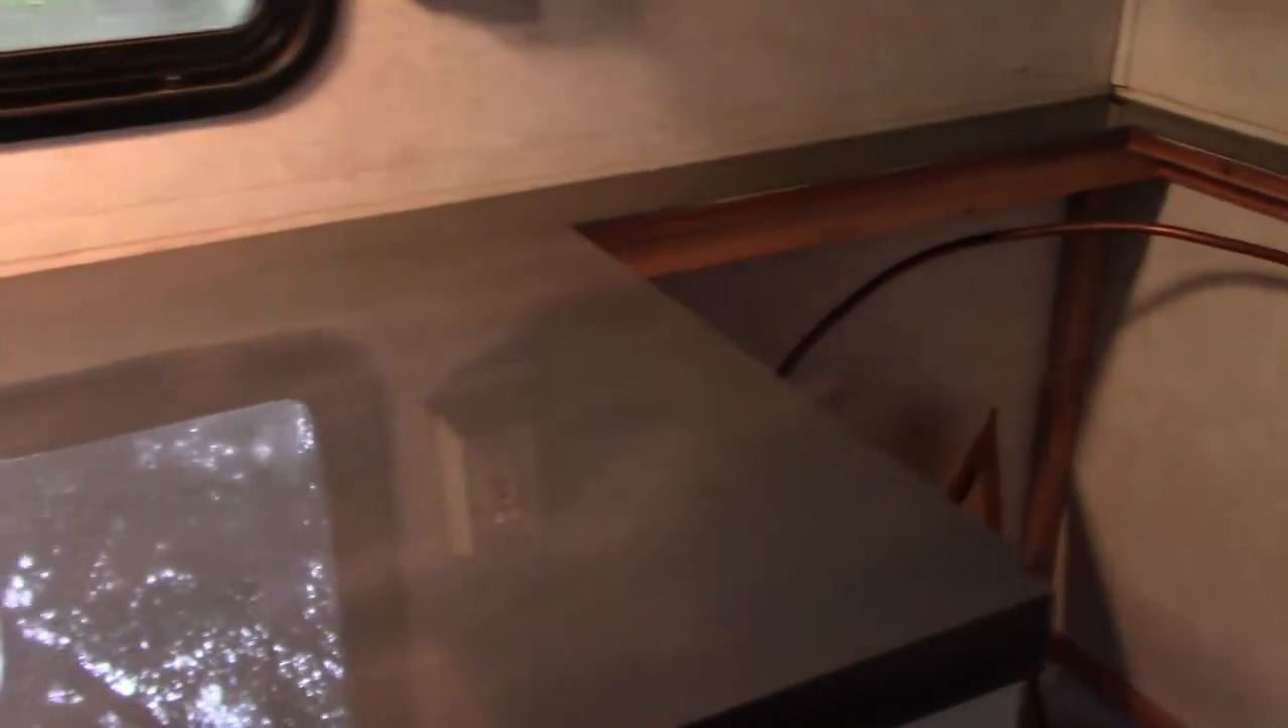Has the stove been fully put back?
No.